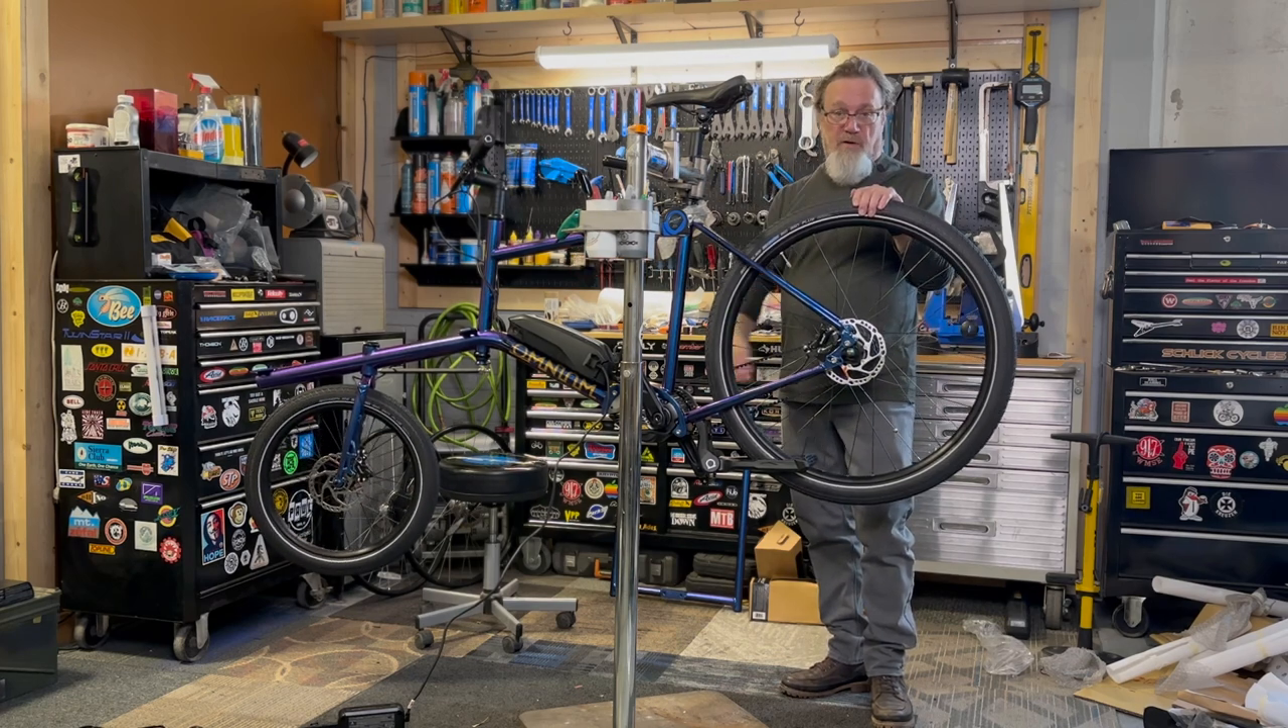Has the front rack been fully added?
No.